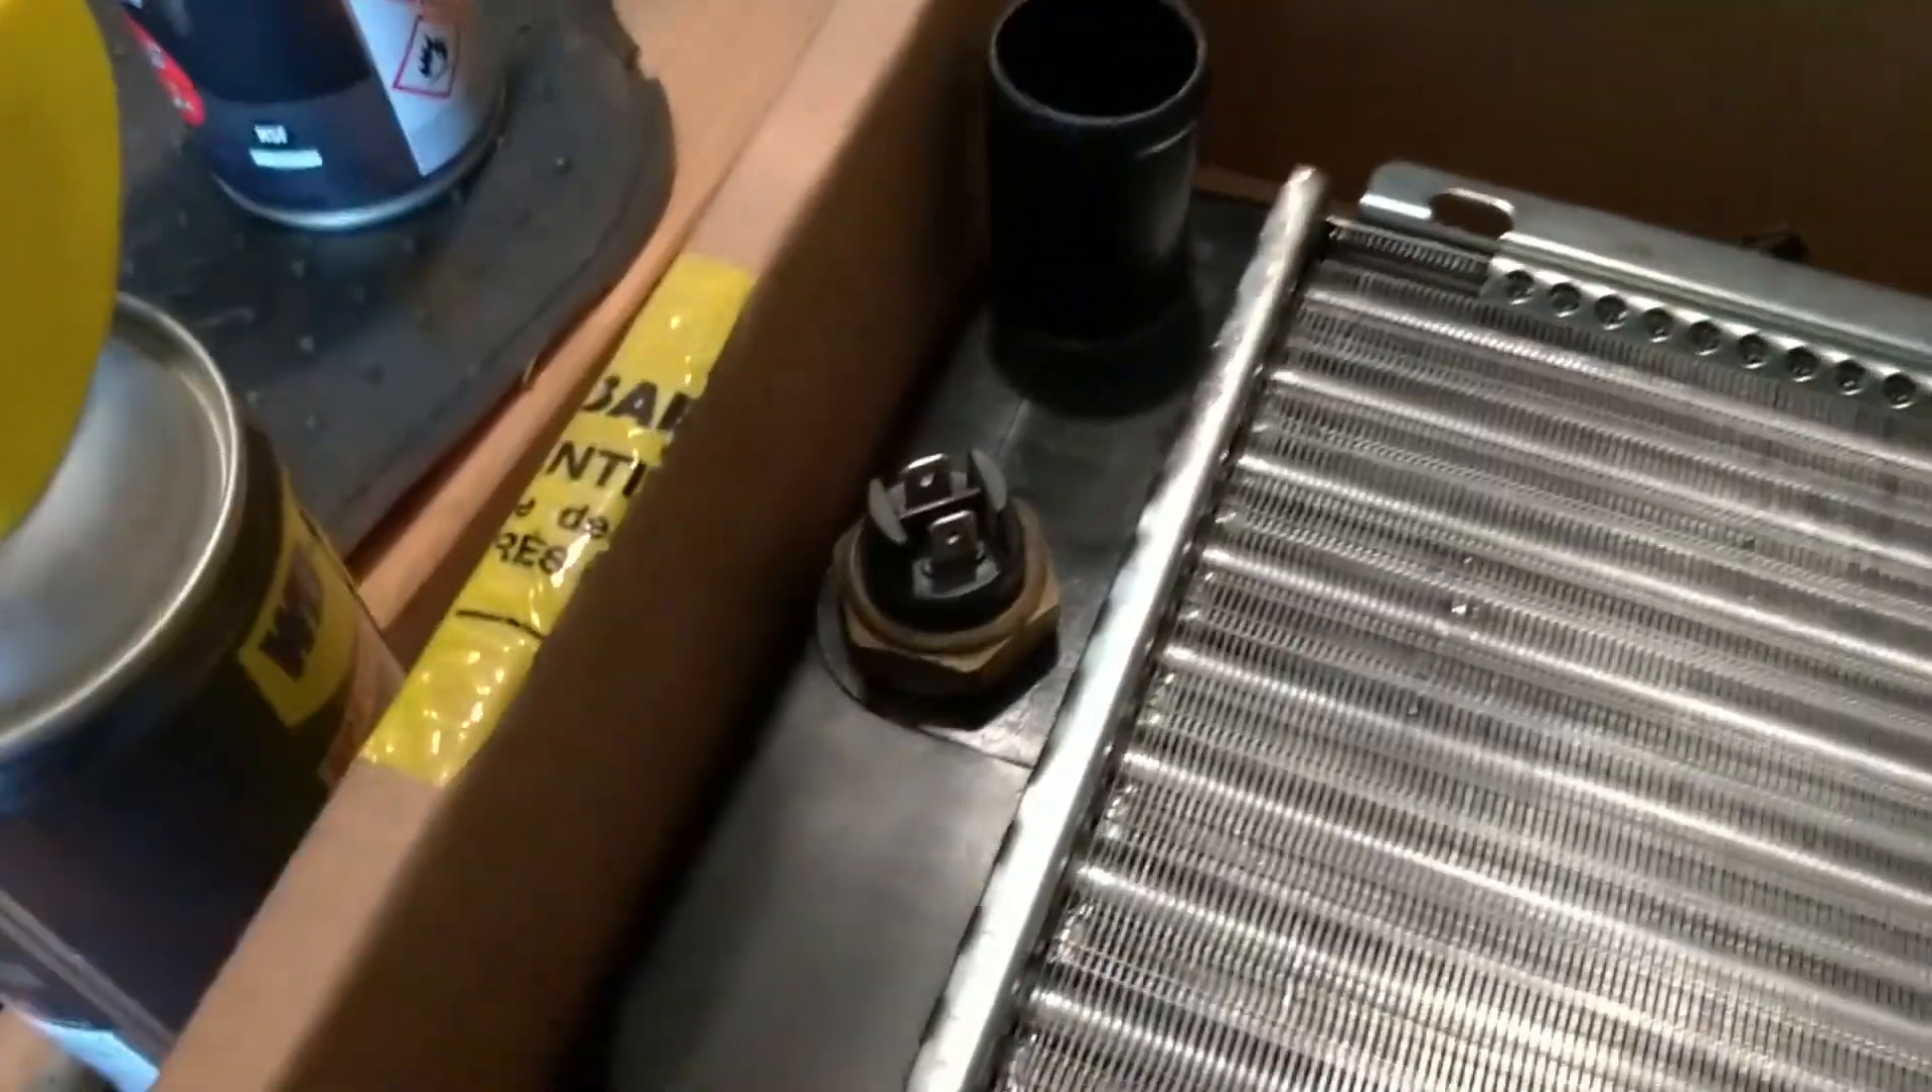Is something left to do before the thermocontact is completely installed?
No.